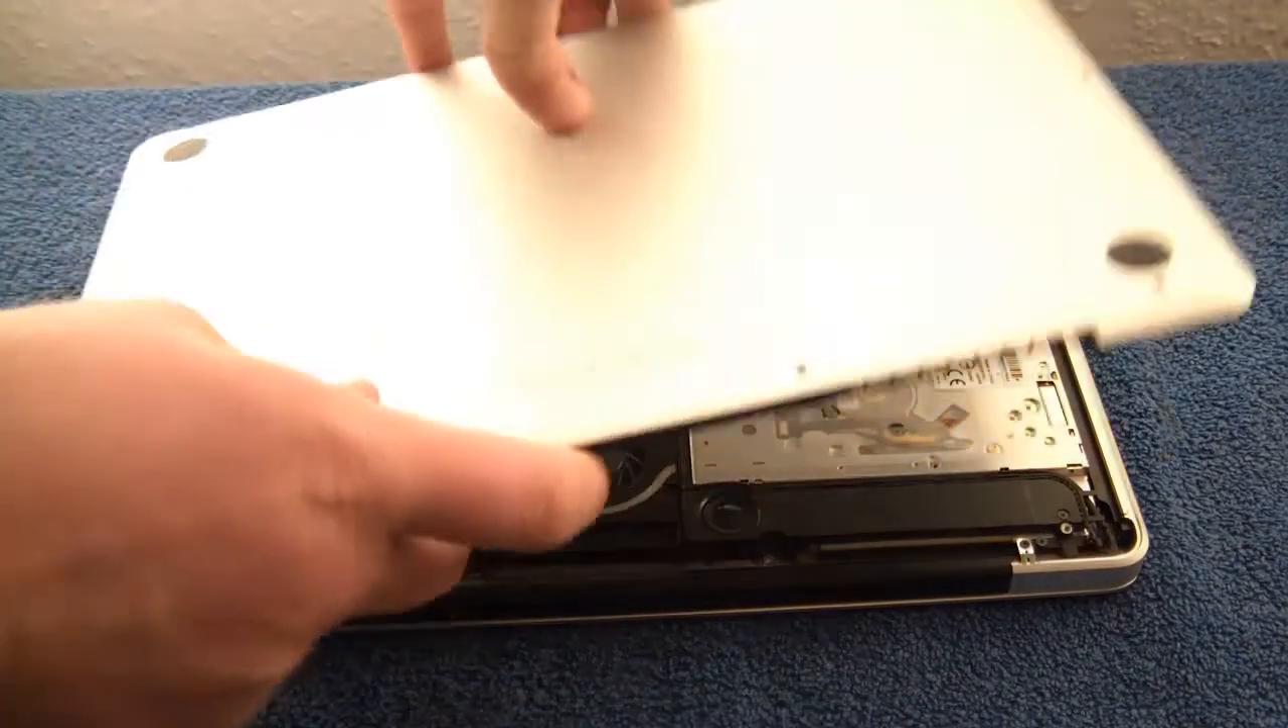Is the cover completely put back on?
No.